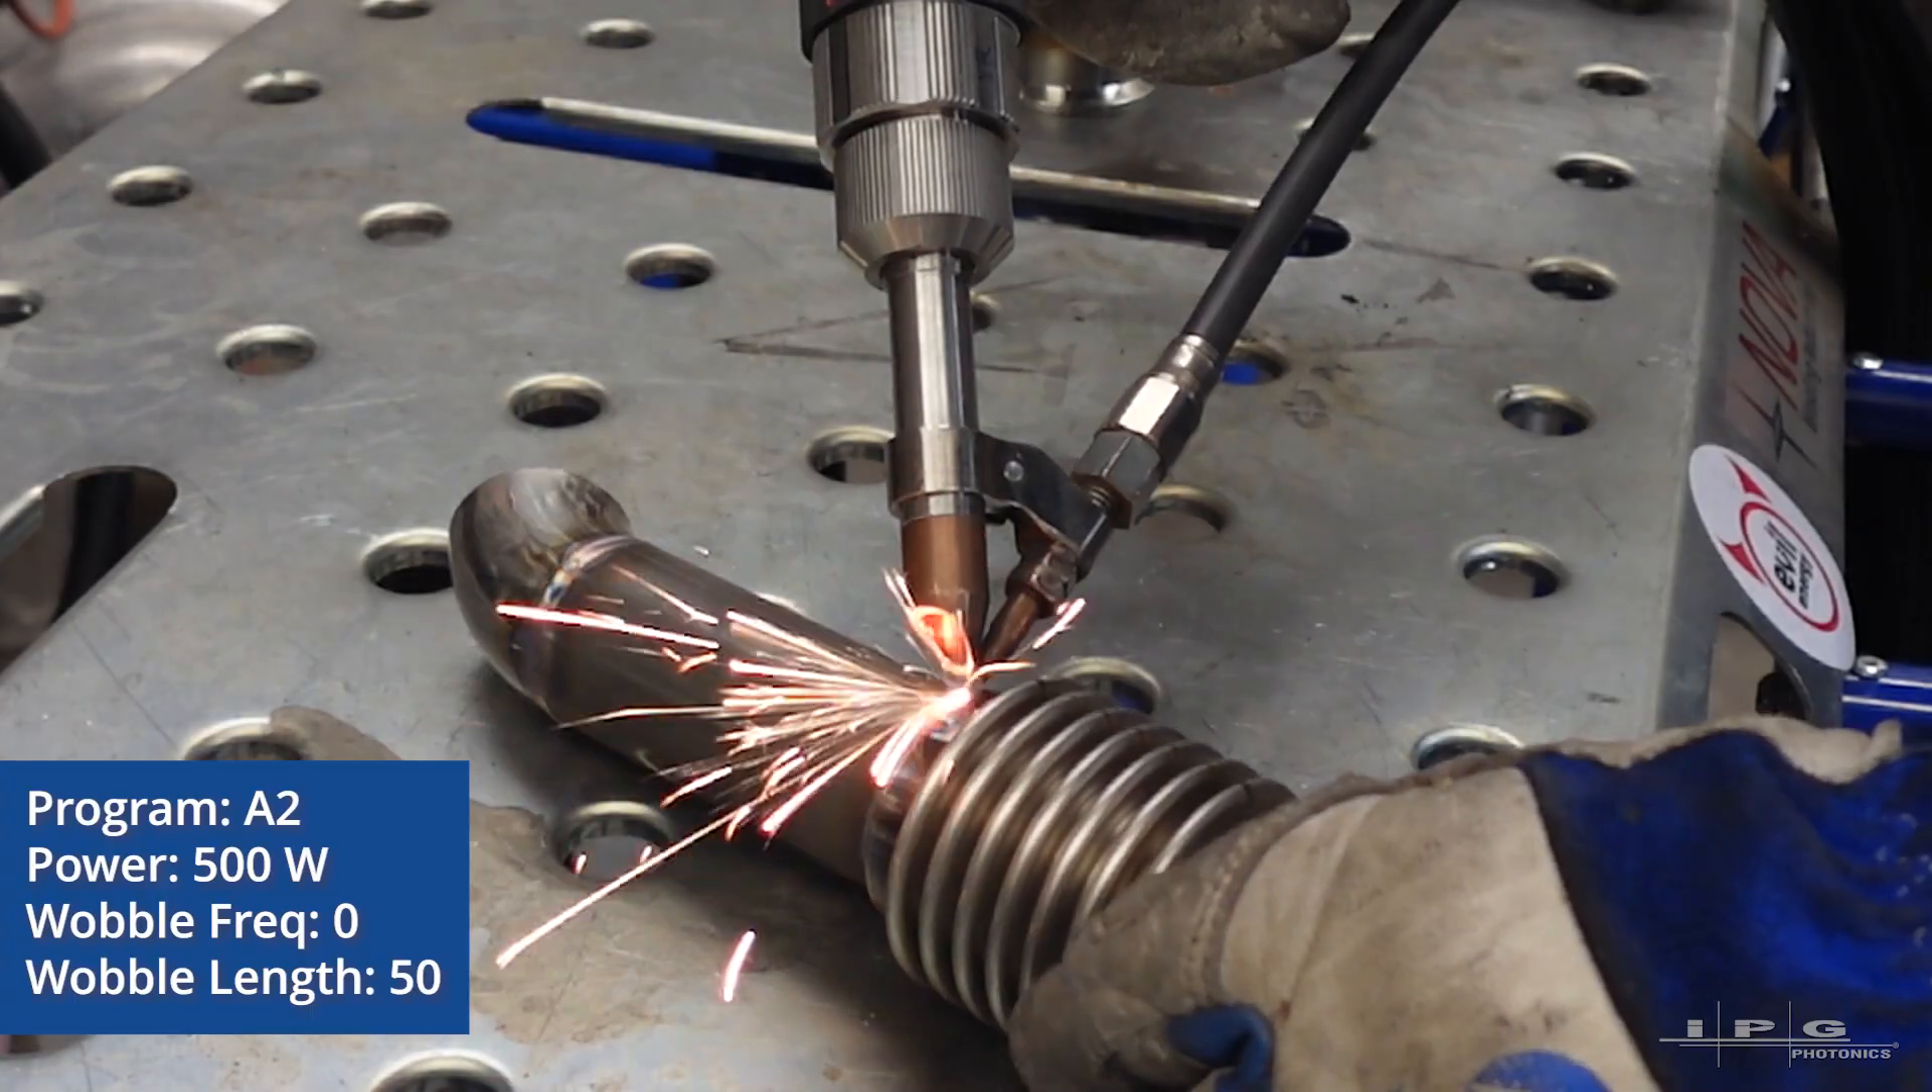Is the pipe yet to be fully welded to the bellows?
Yes.